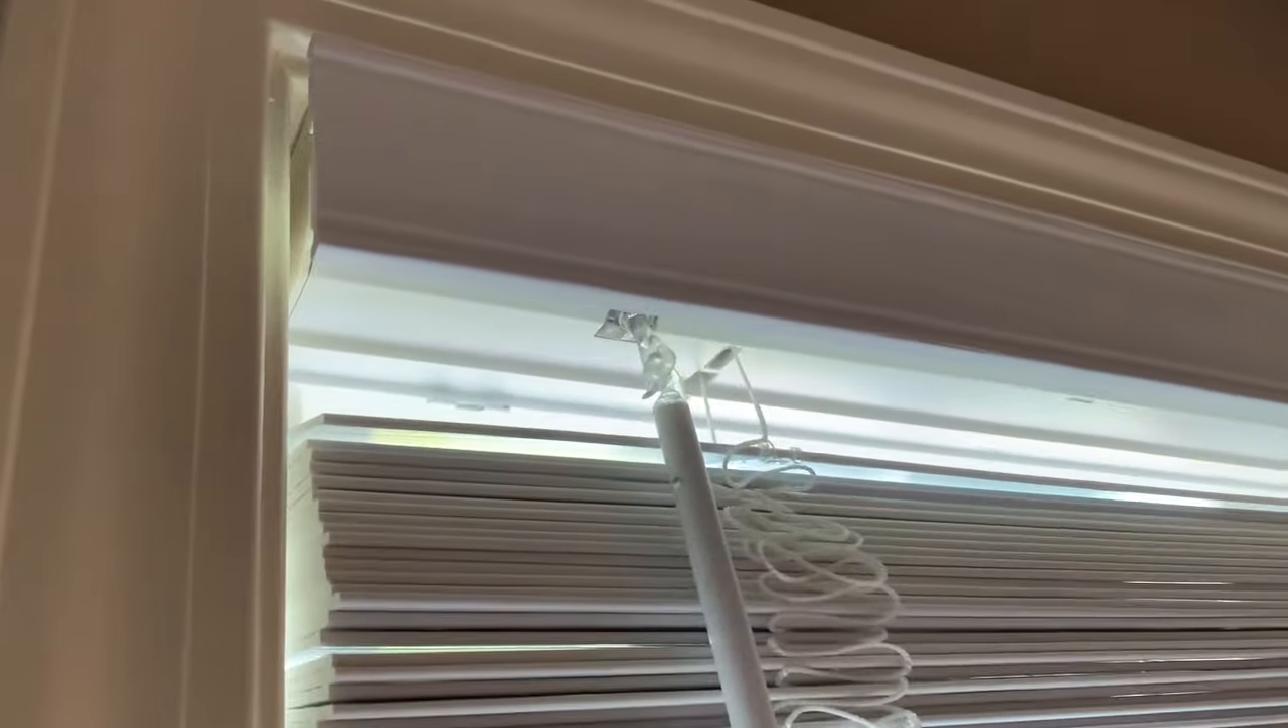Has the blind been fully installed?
Yes.